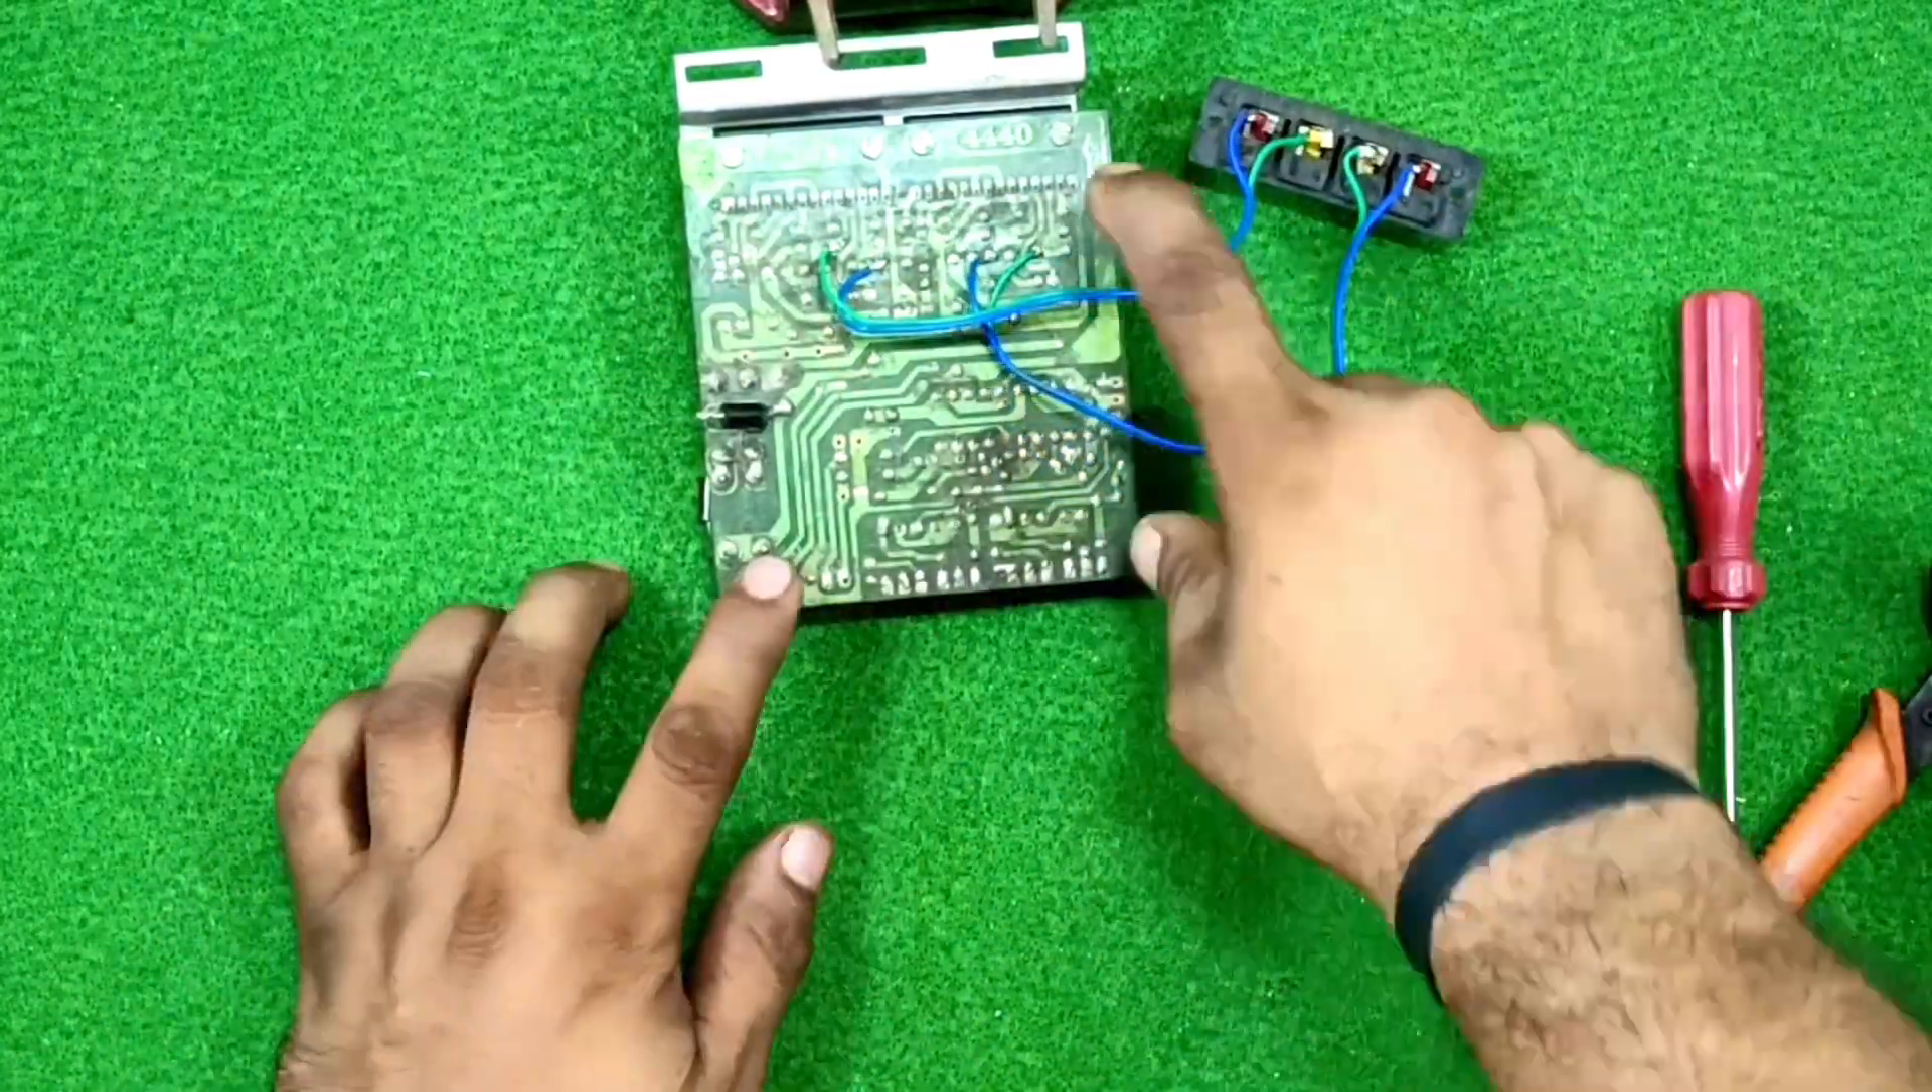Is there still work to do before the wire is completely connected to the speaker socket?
No.